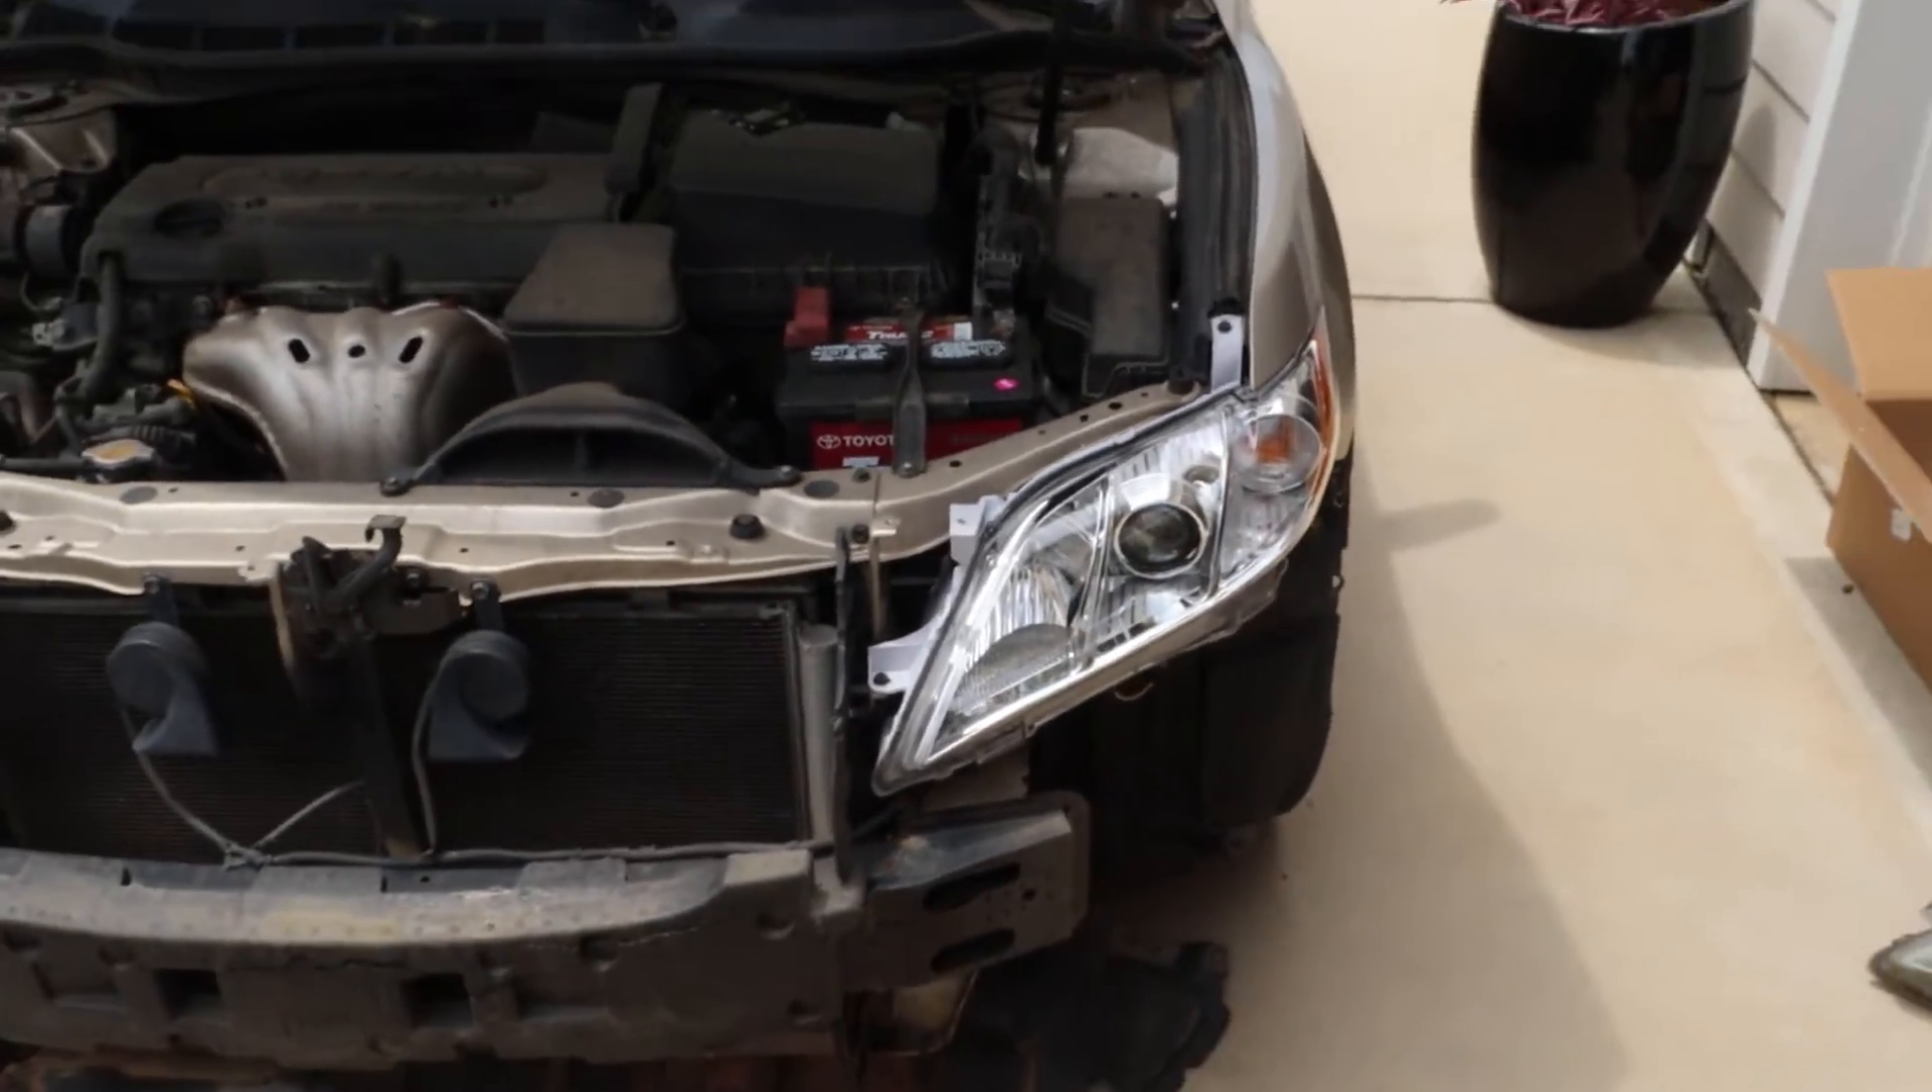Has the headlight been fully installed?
Yes.